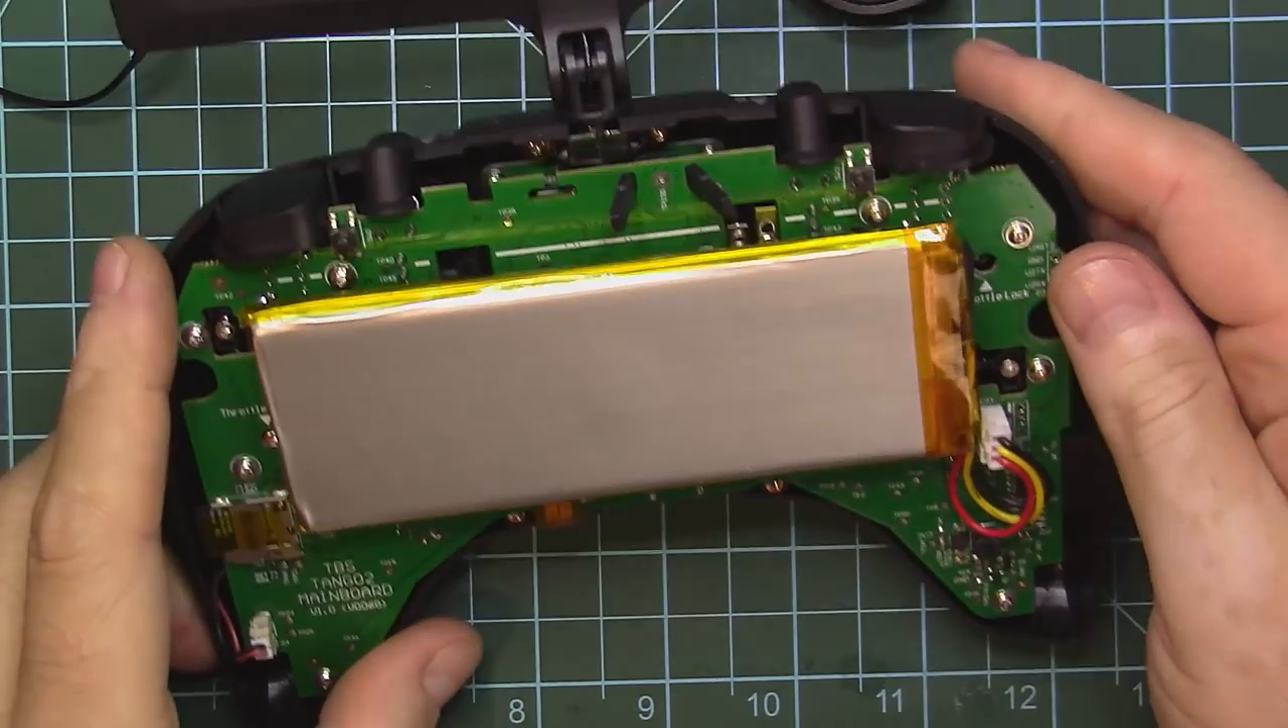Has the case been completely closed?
No.